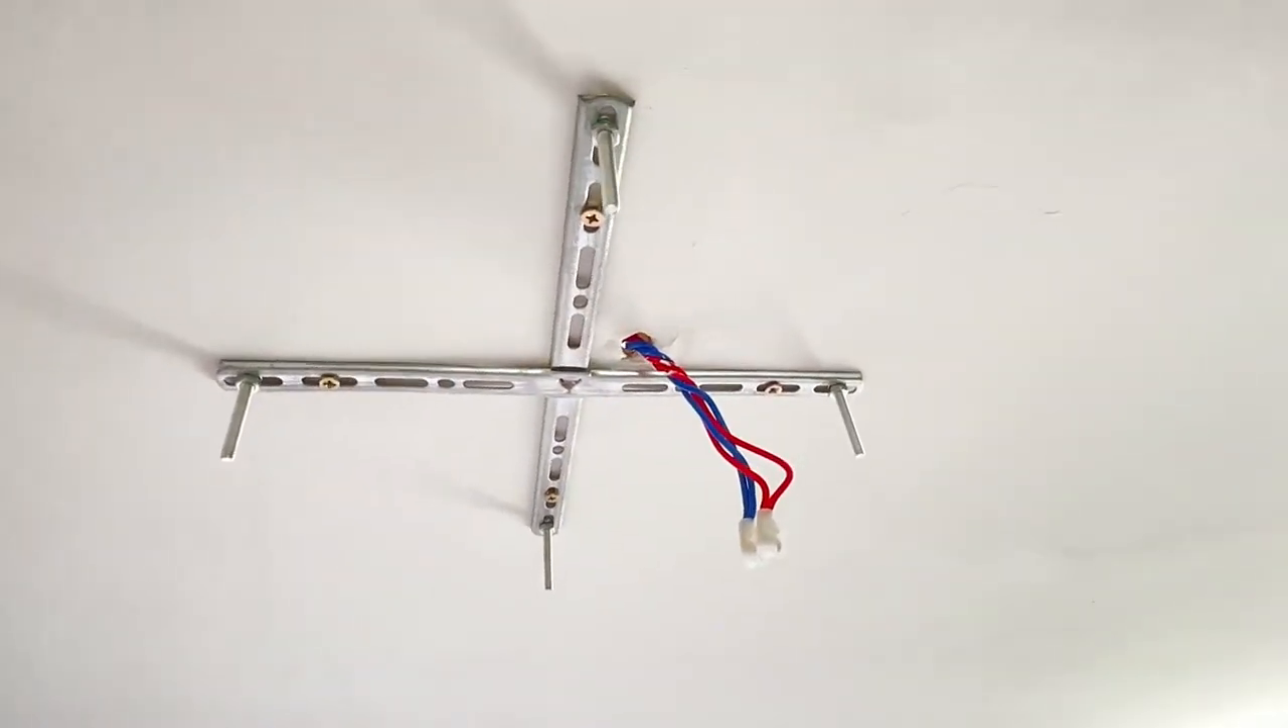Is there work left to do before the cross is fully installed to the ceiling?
No.